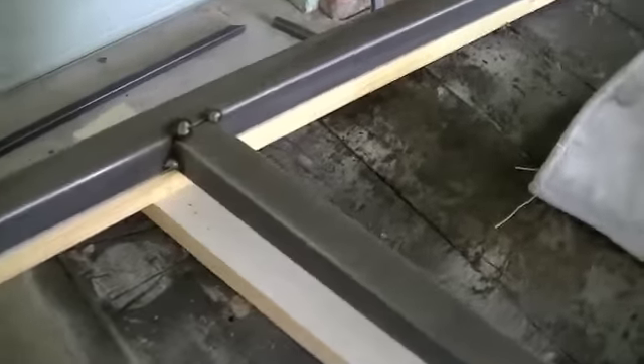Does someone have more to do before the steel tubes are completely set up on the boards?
No.